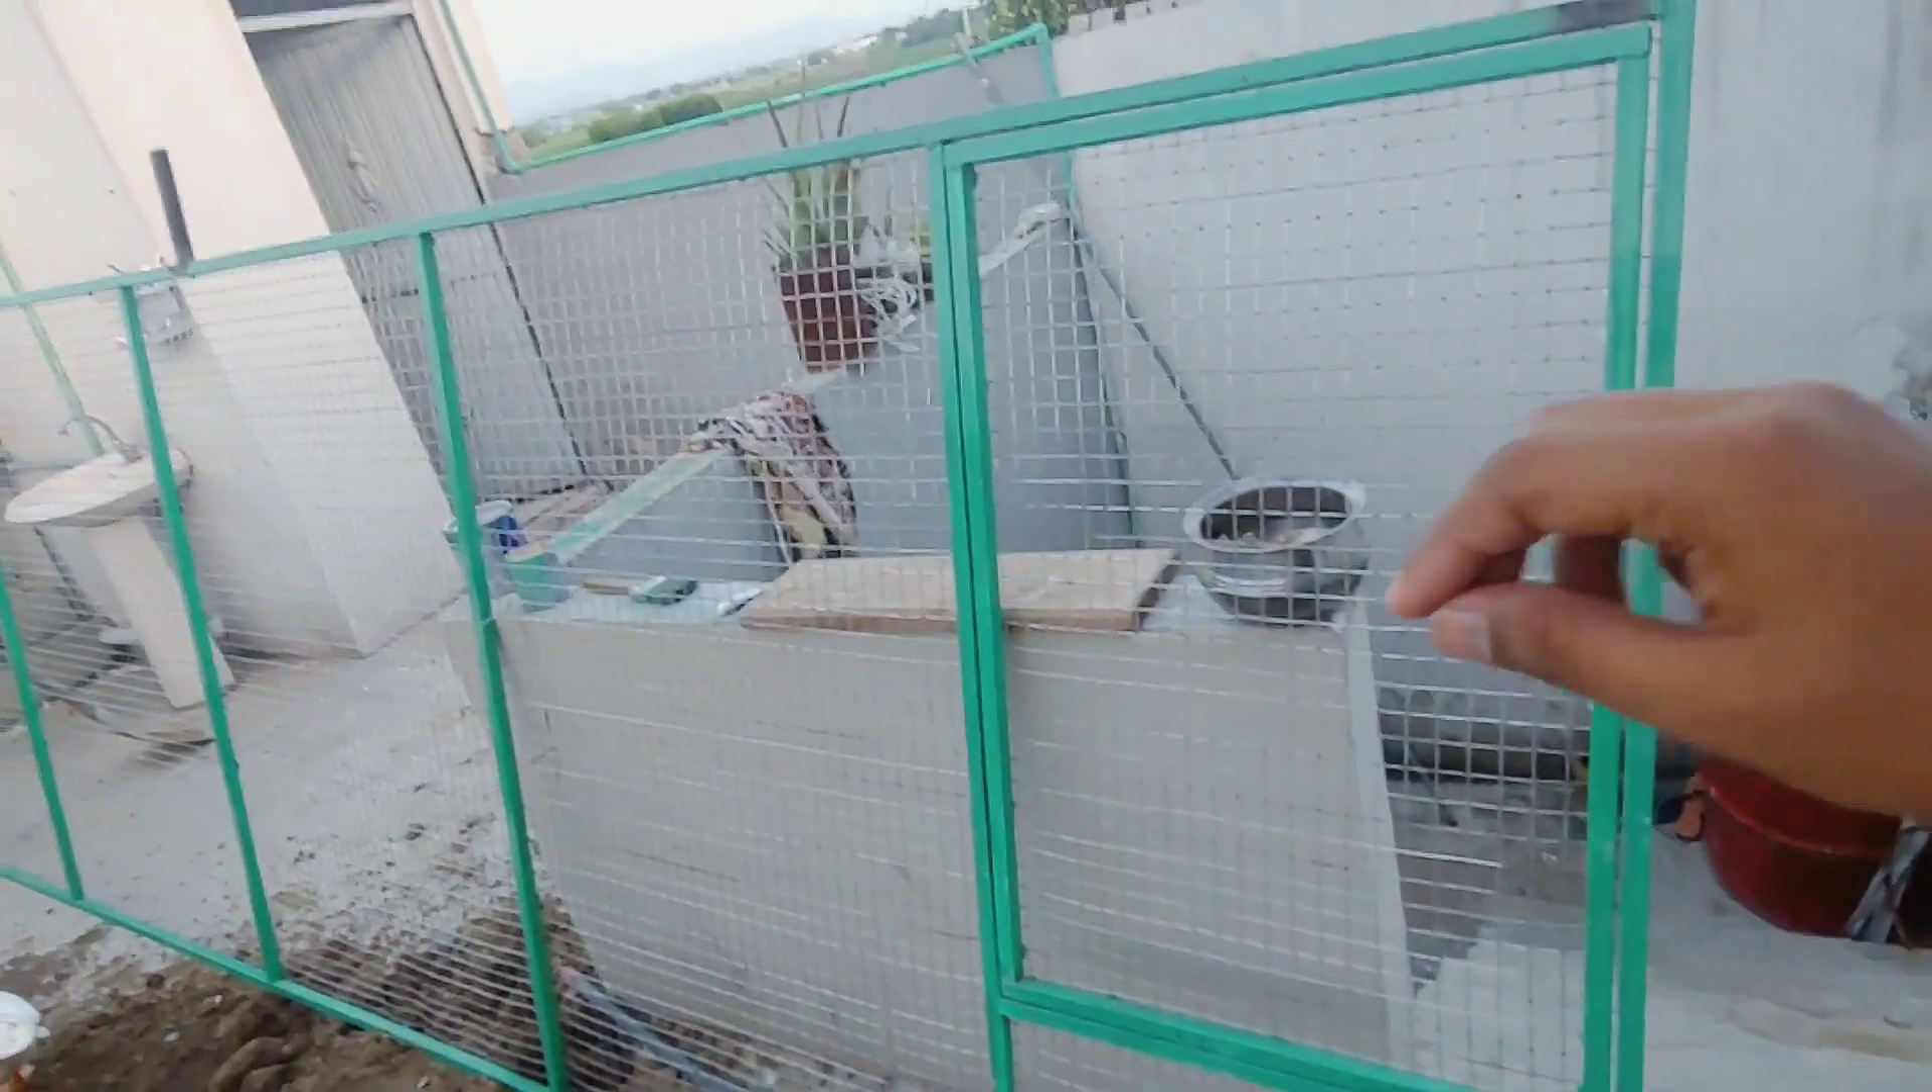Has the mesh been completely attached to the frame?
Yes.